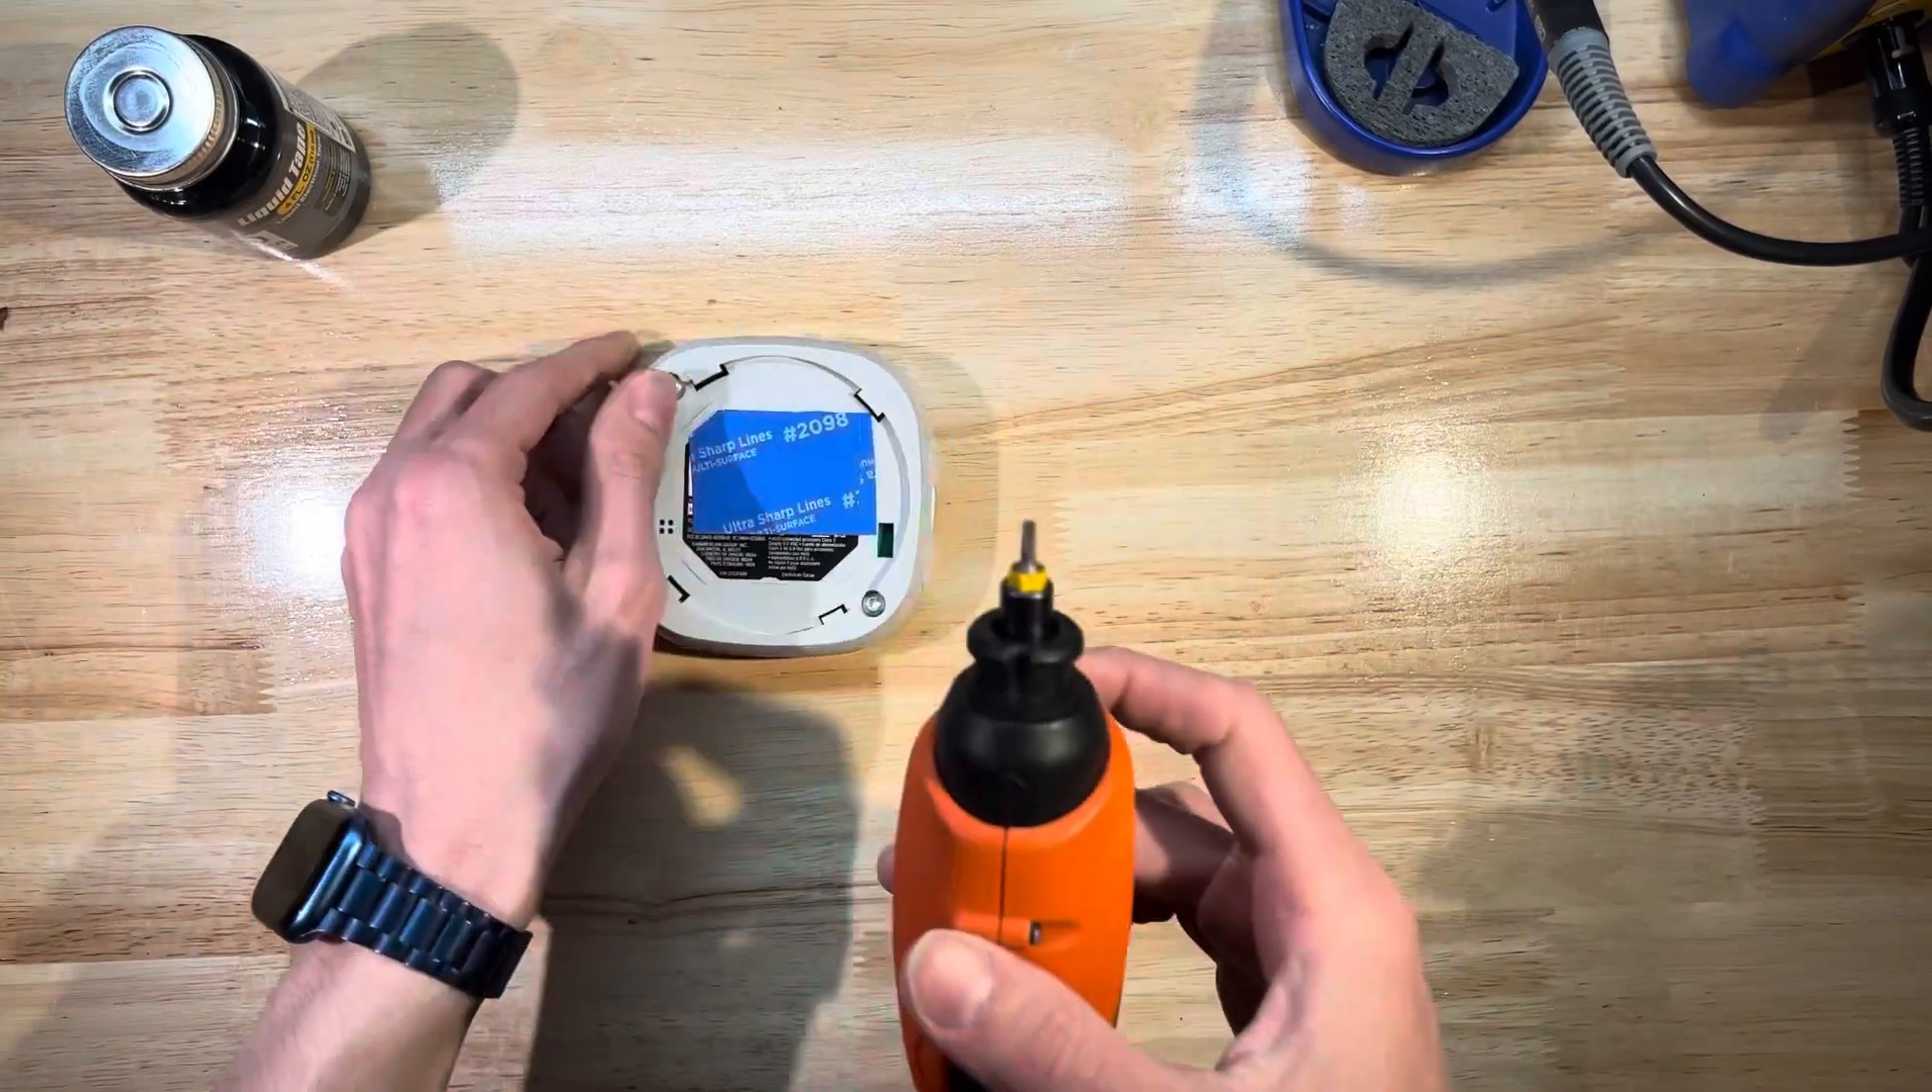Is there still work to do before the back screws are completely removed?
Yes.